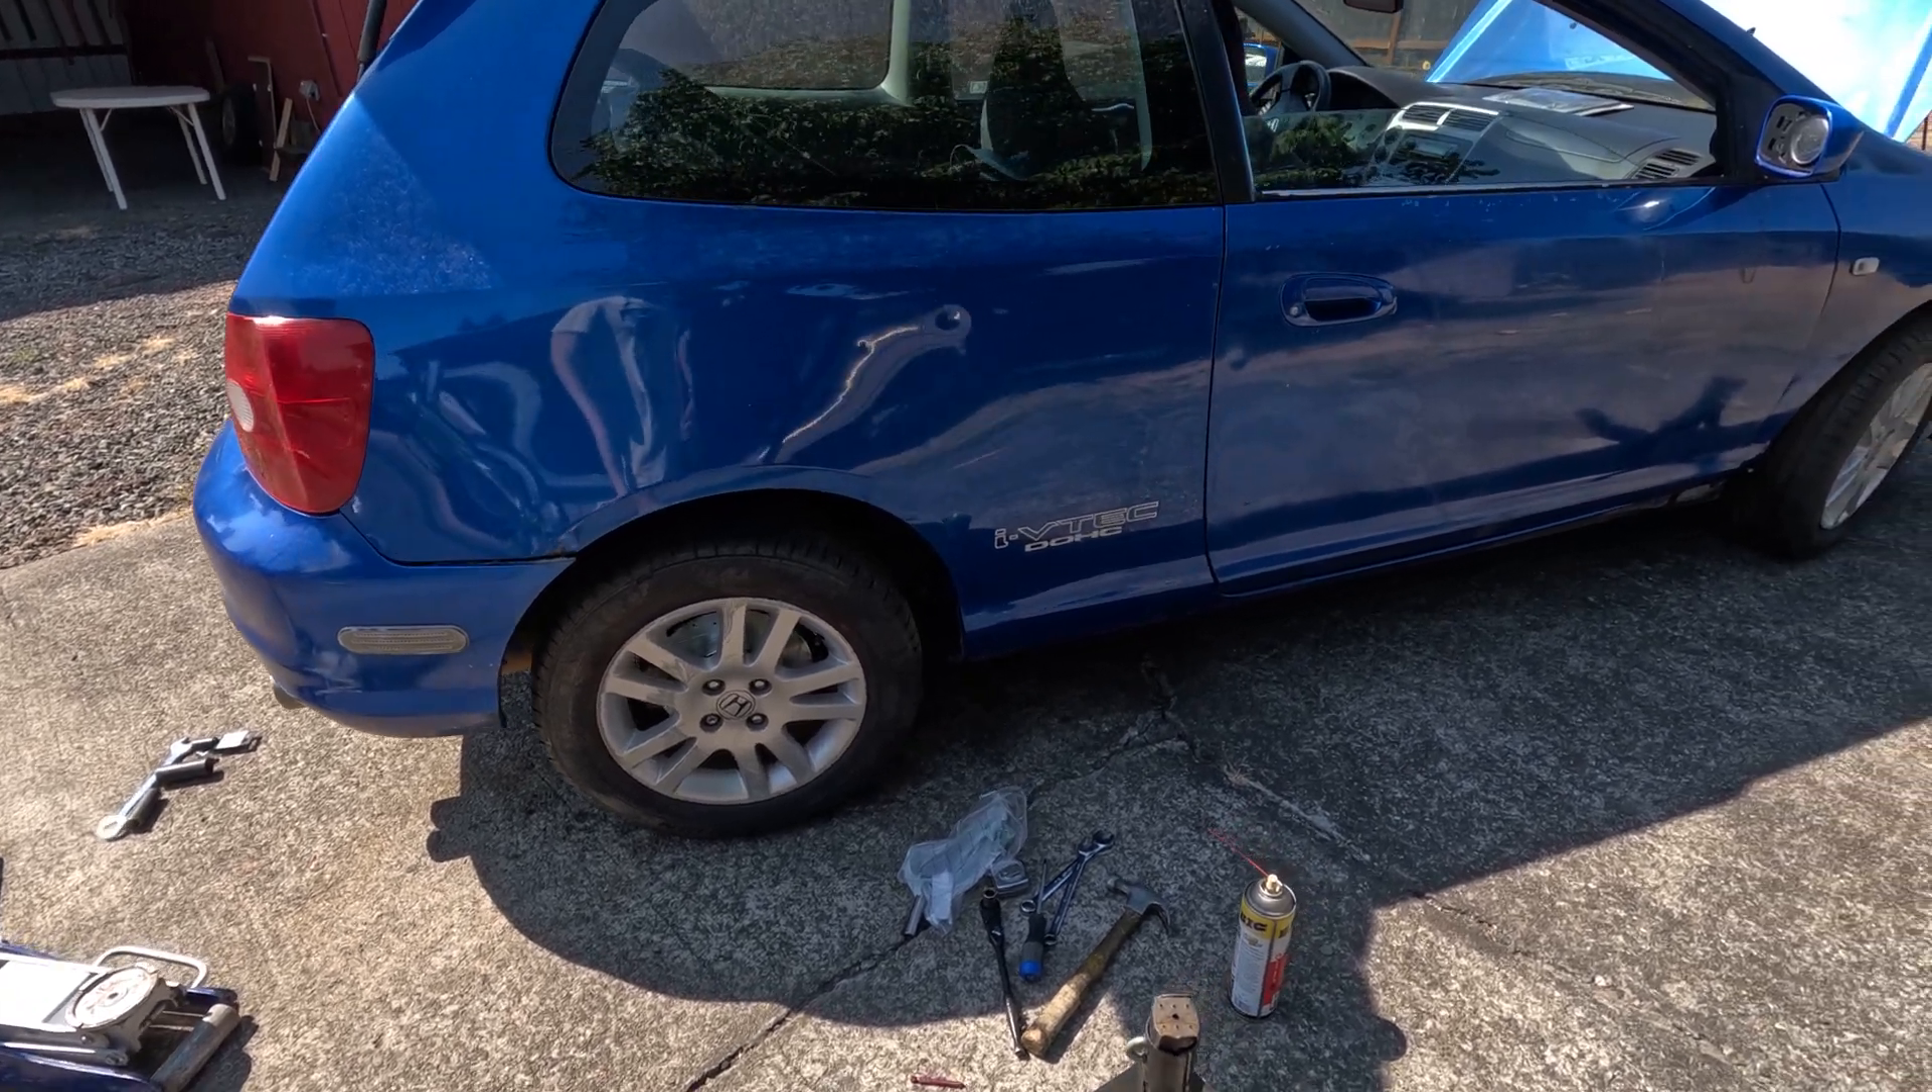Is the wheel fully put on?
Yes.